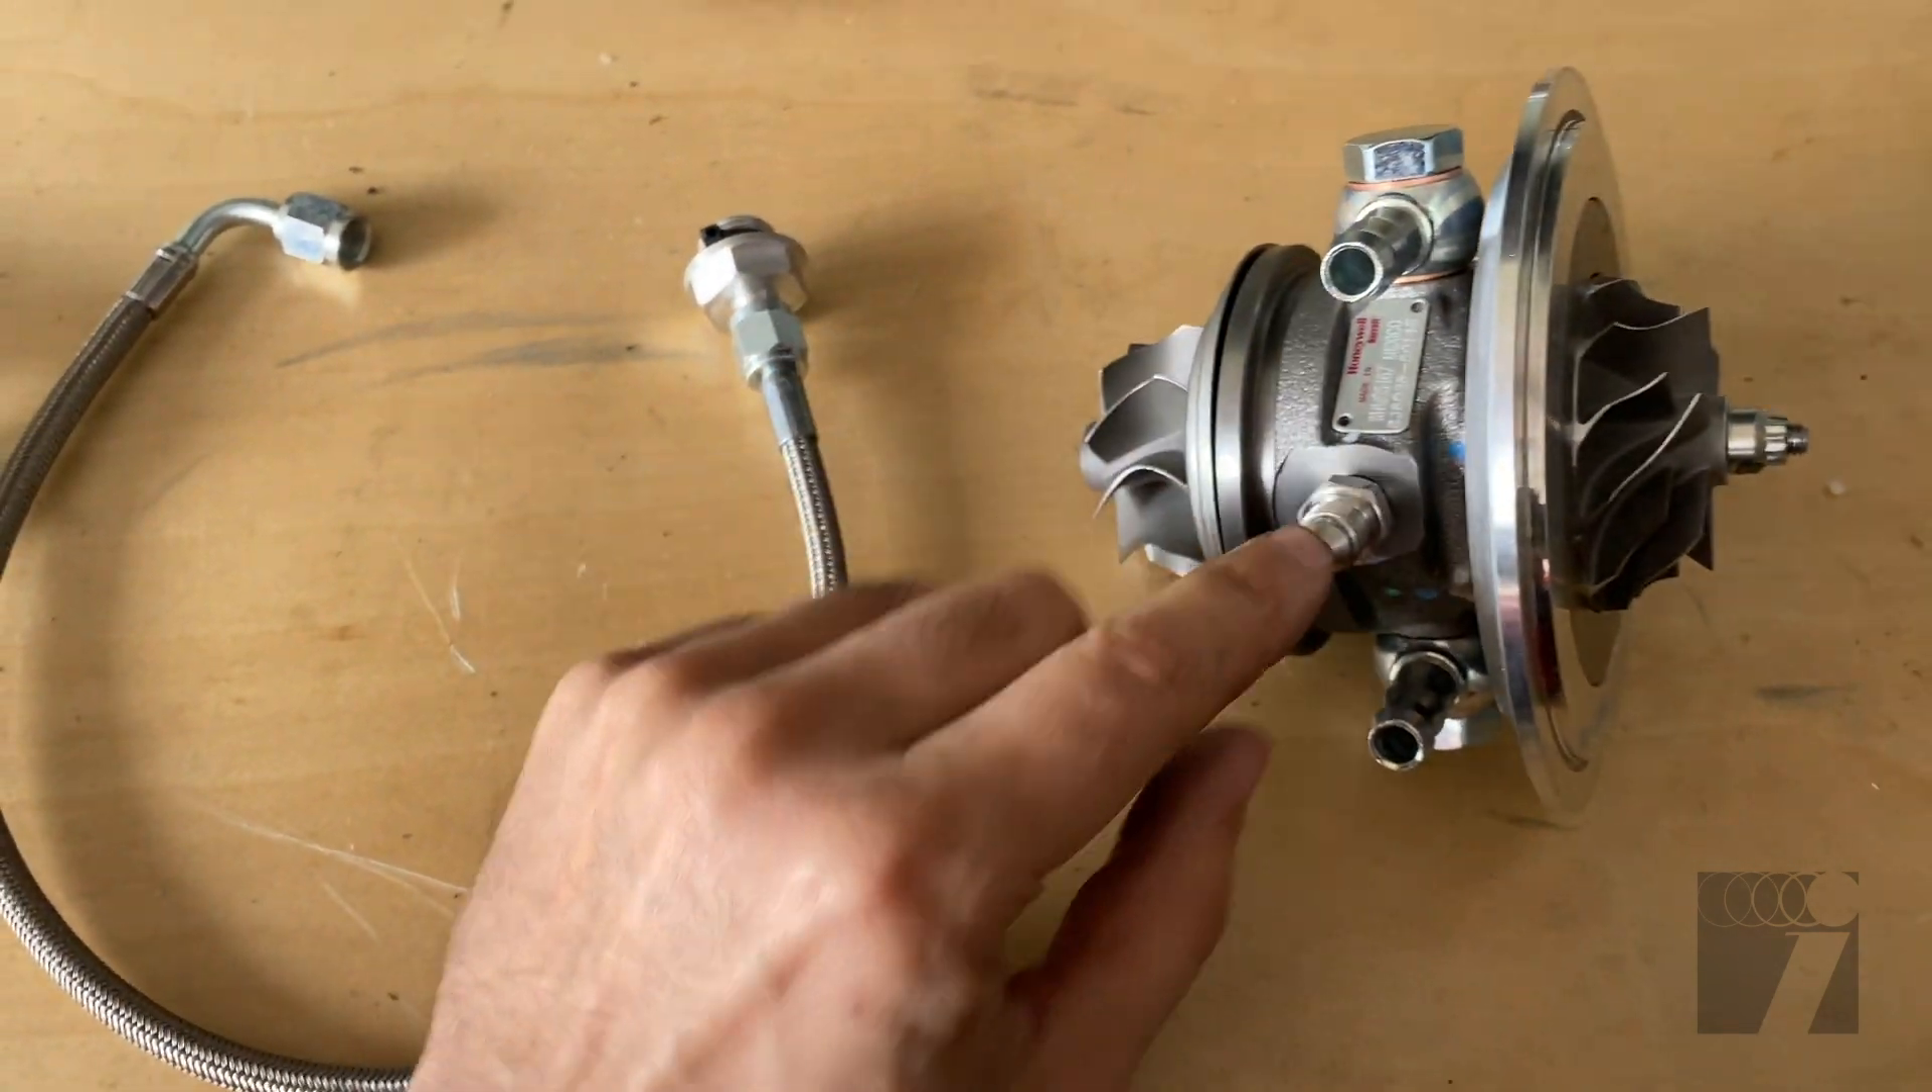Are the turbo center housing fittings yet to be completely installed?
No.